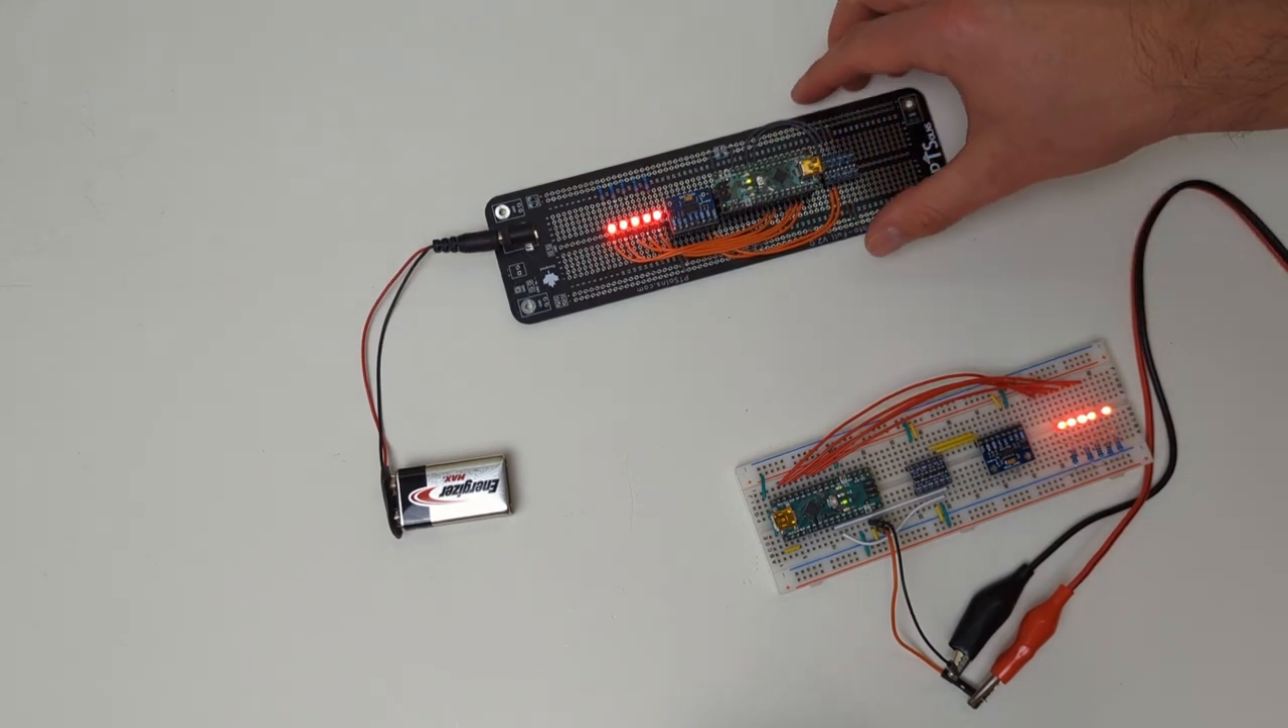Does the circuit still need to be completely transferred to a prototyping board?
No.